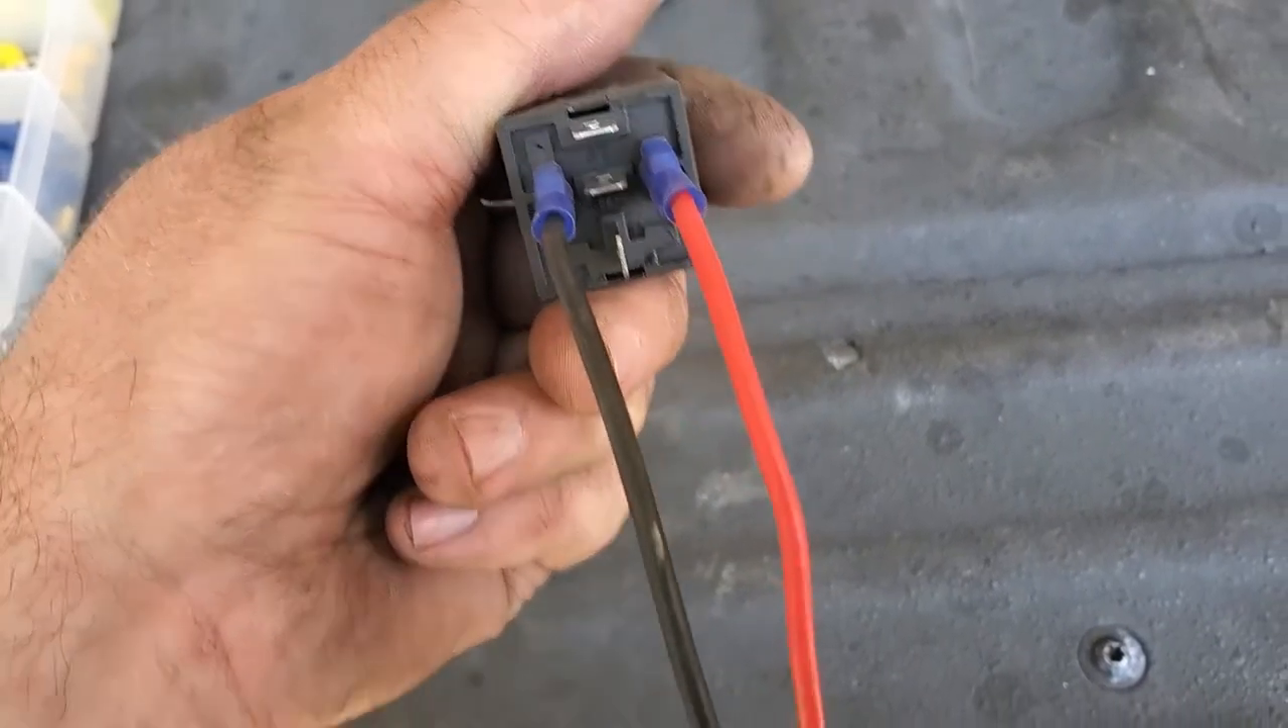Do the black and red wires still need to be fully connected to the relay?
No.